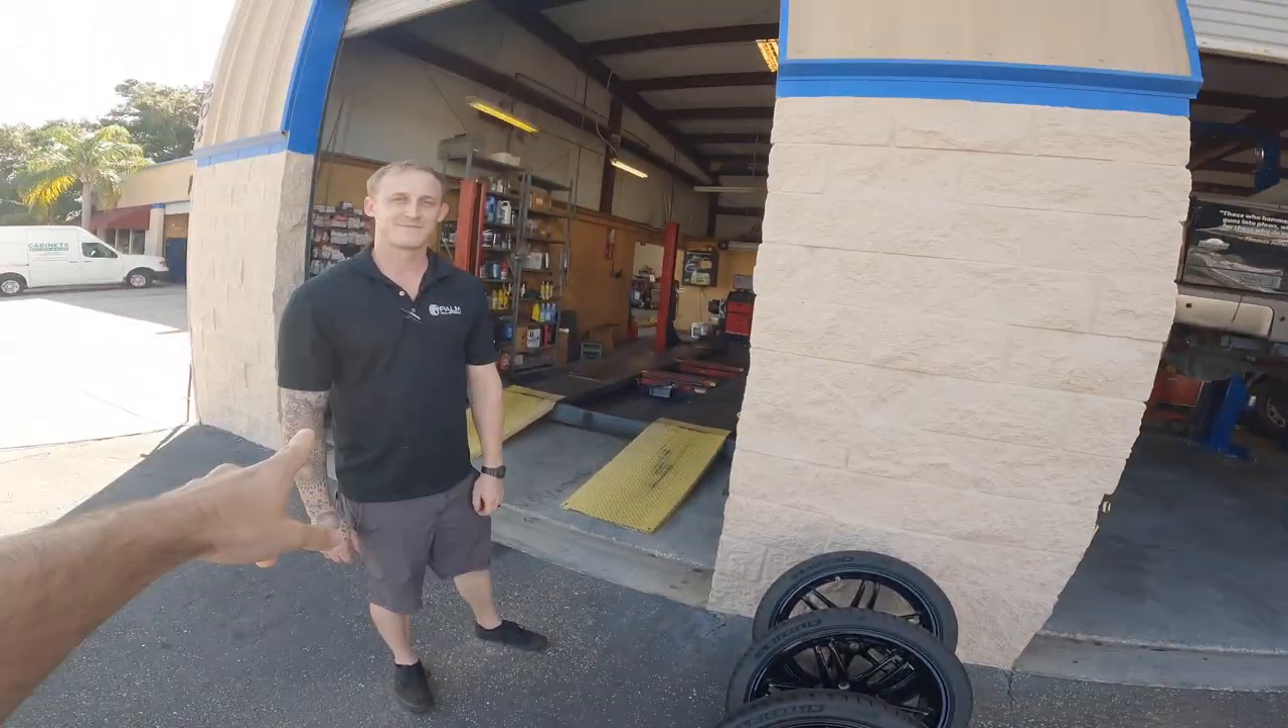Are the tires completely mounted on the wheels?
Yes.